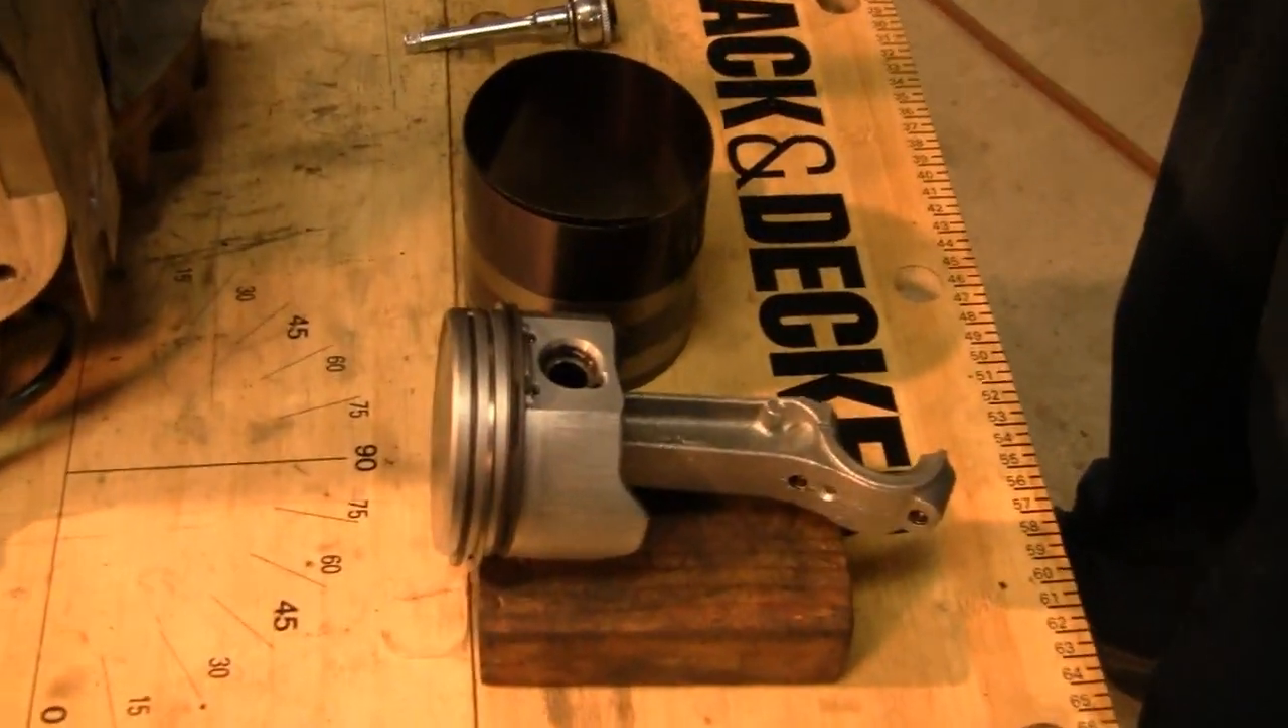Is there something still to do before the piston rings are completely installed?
No.